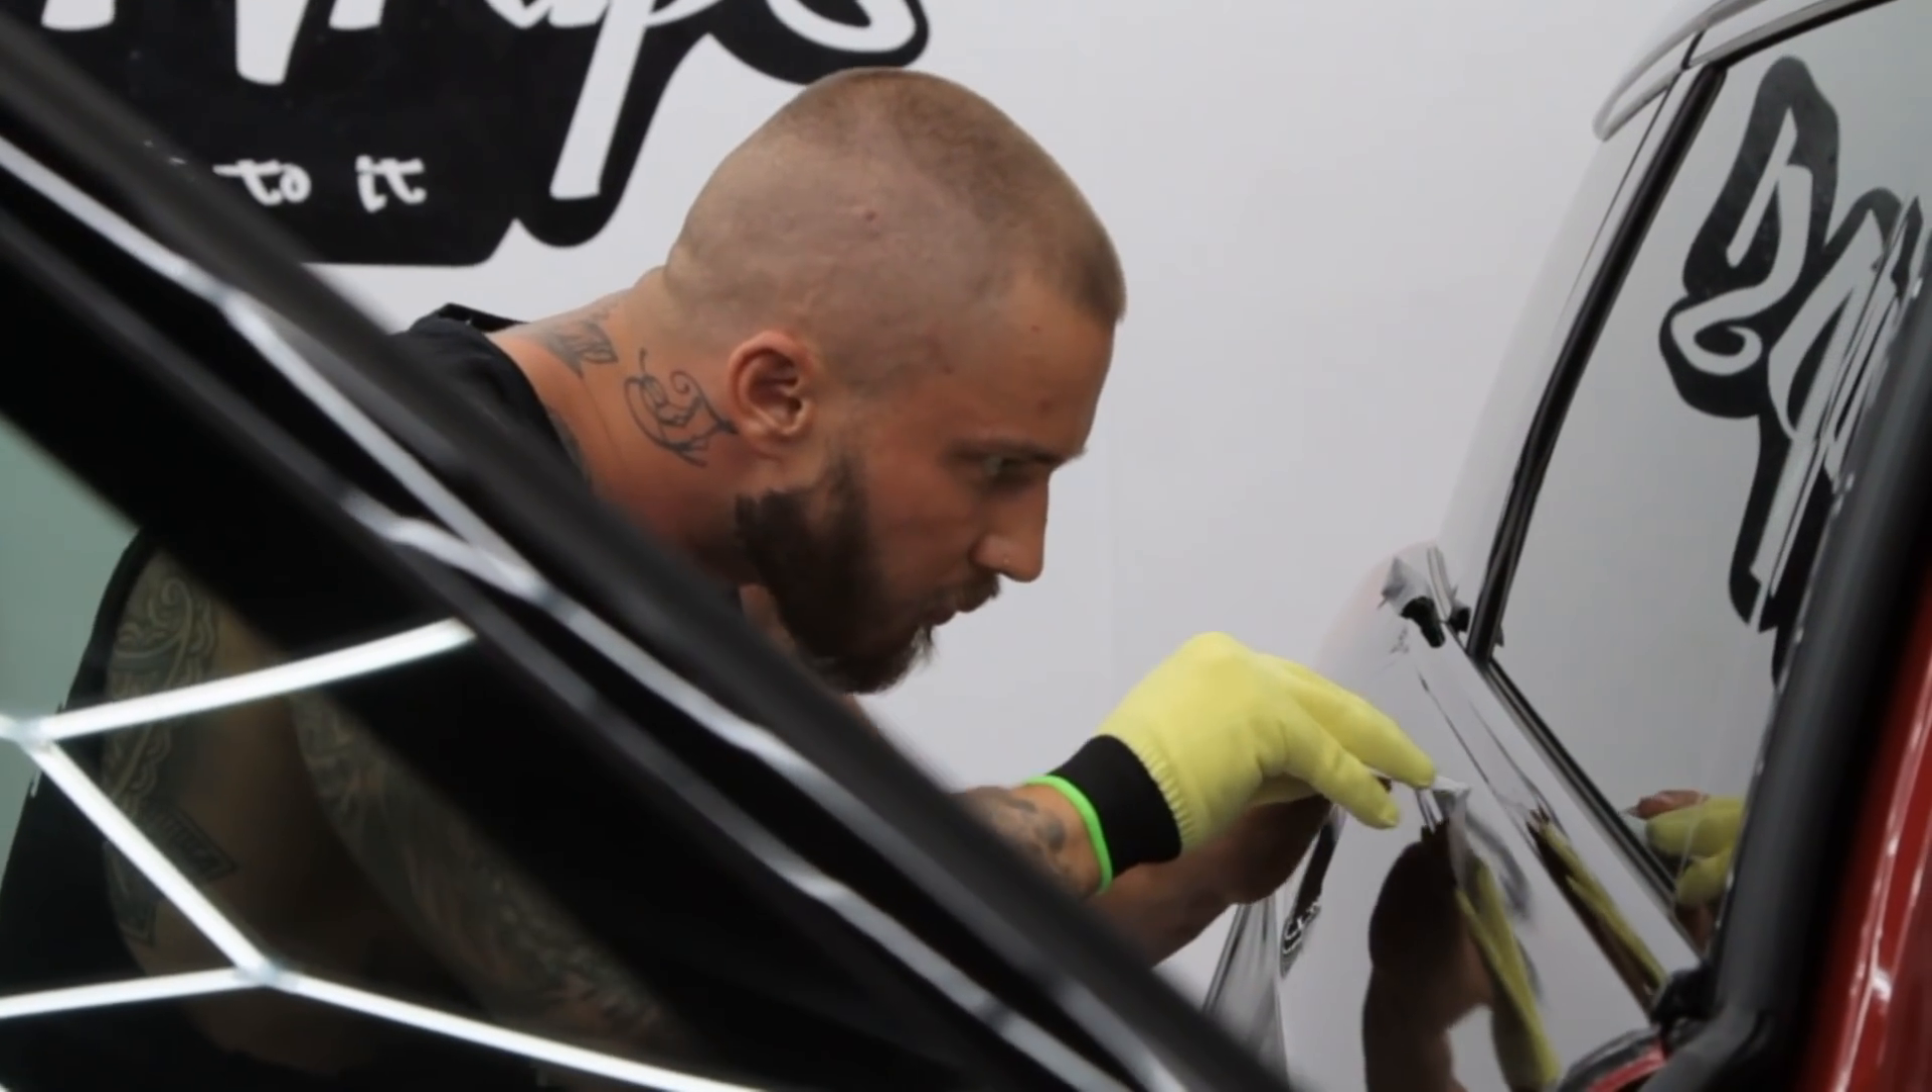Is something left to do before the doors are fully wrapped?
Yes.